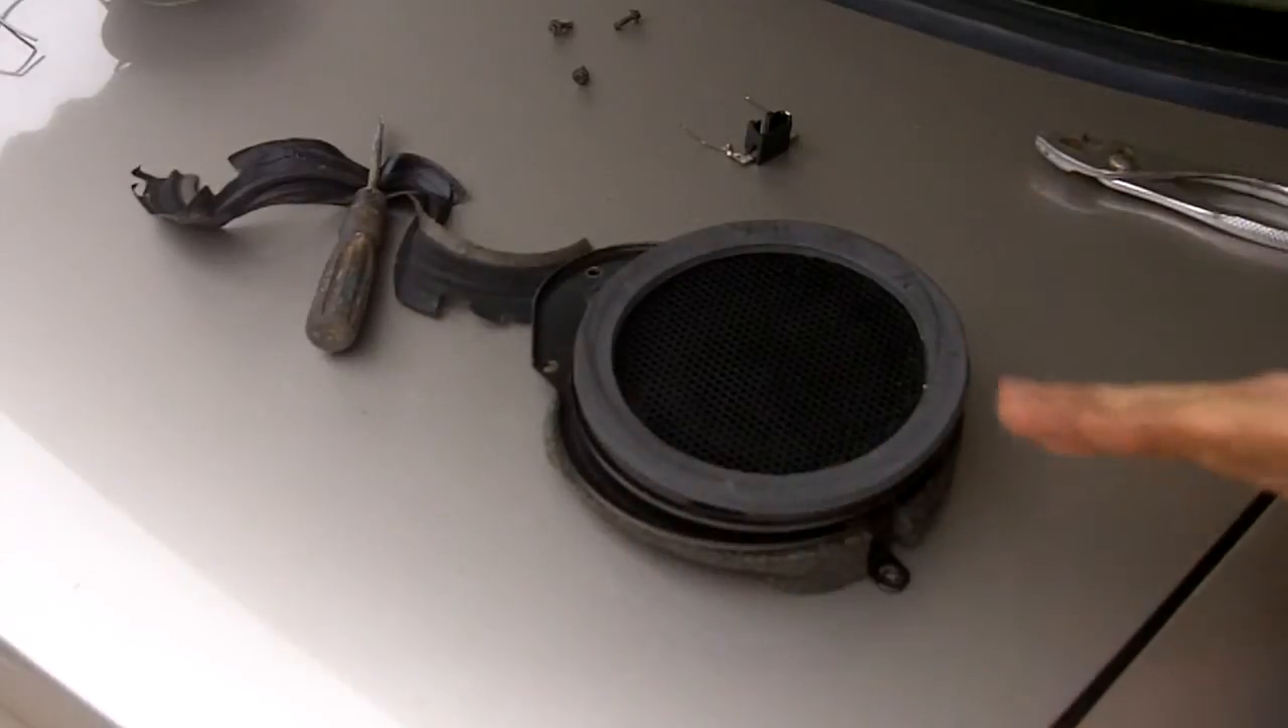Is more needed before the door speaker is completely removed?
No.